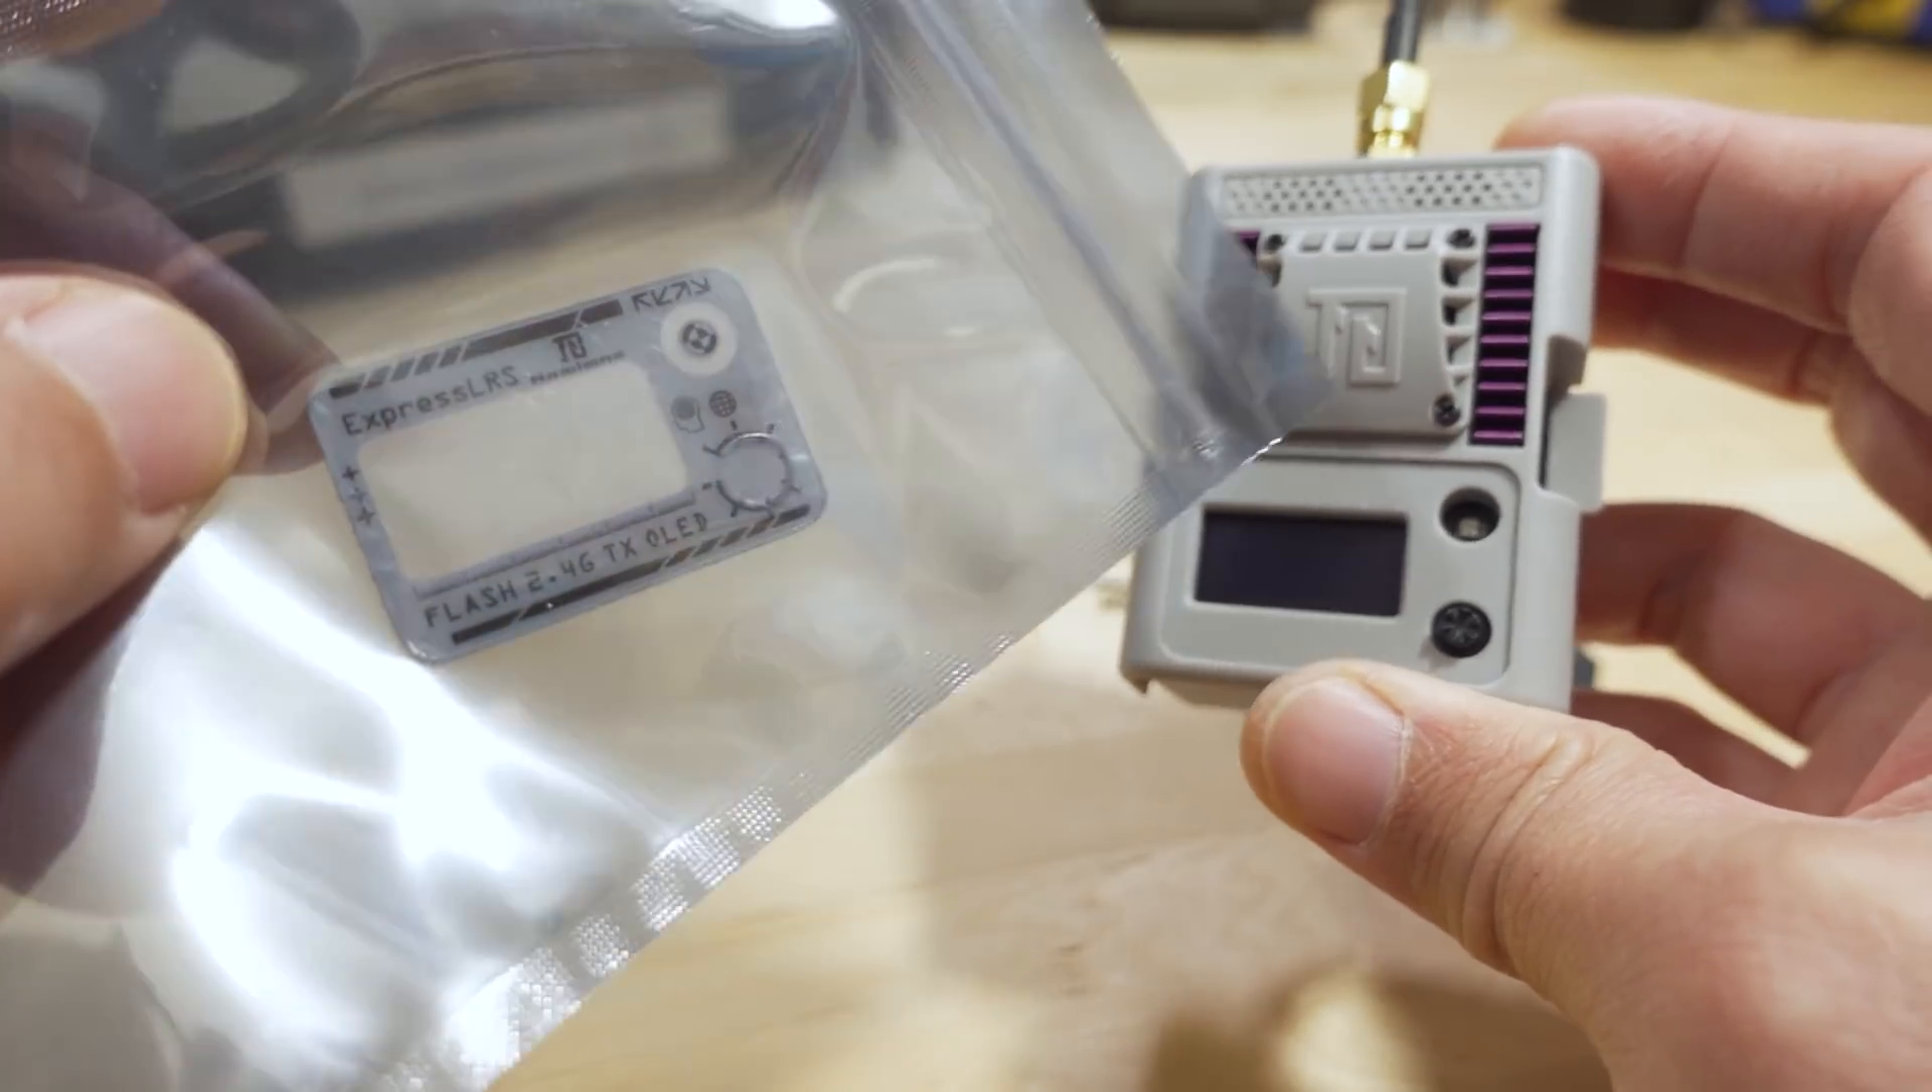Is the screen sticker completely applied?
No.